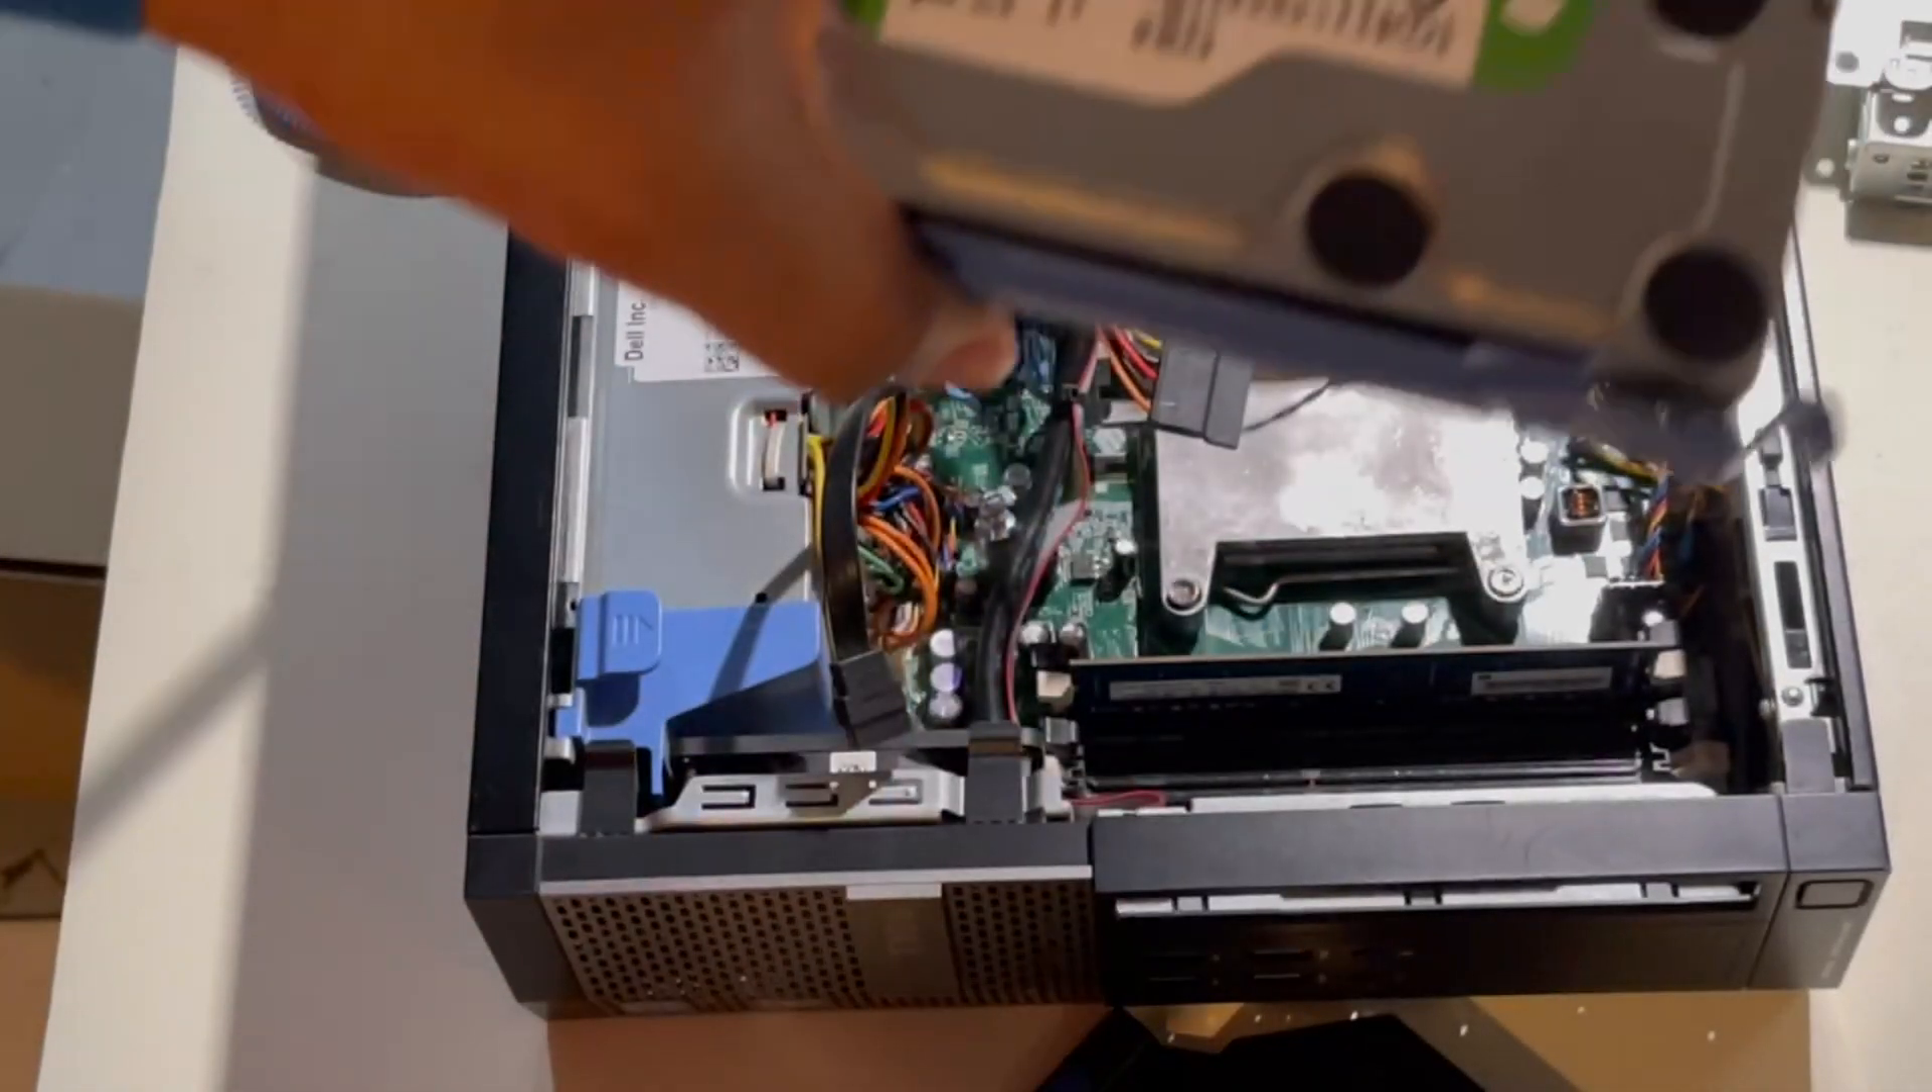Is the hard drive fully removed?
Yes.